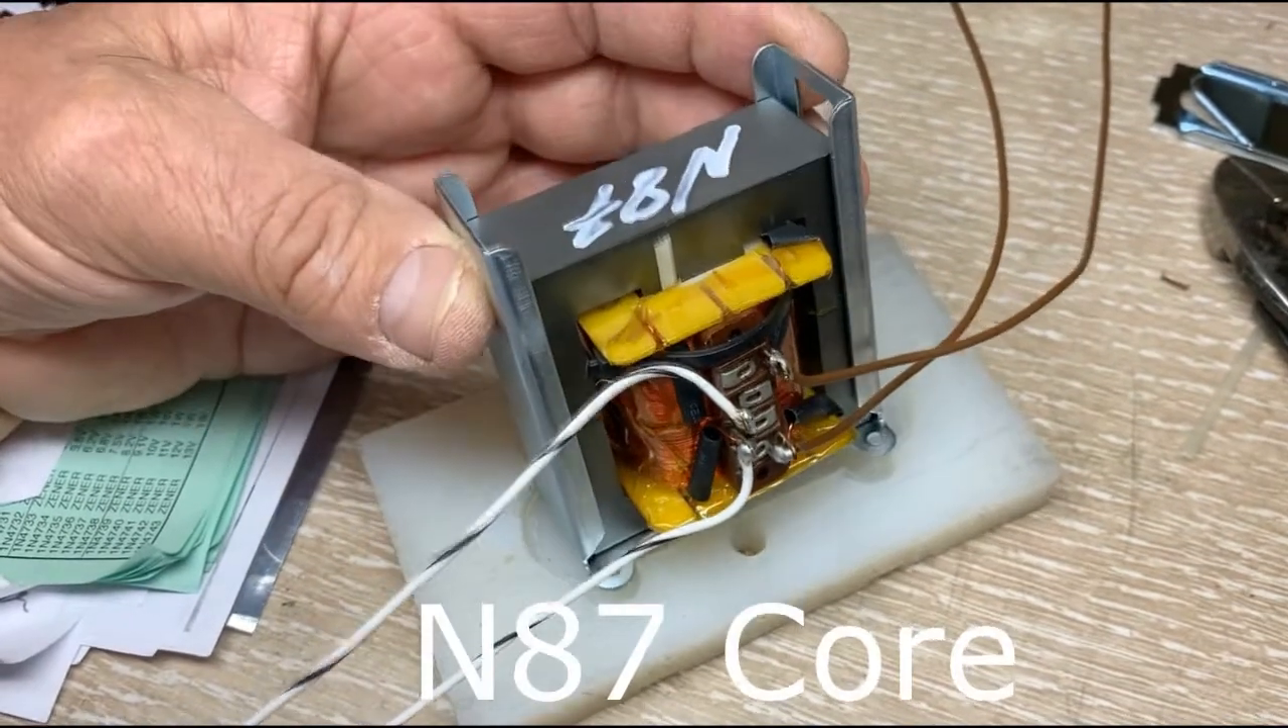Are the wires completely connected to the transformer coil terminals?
Yes.